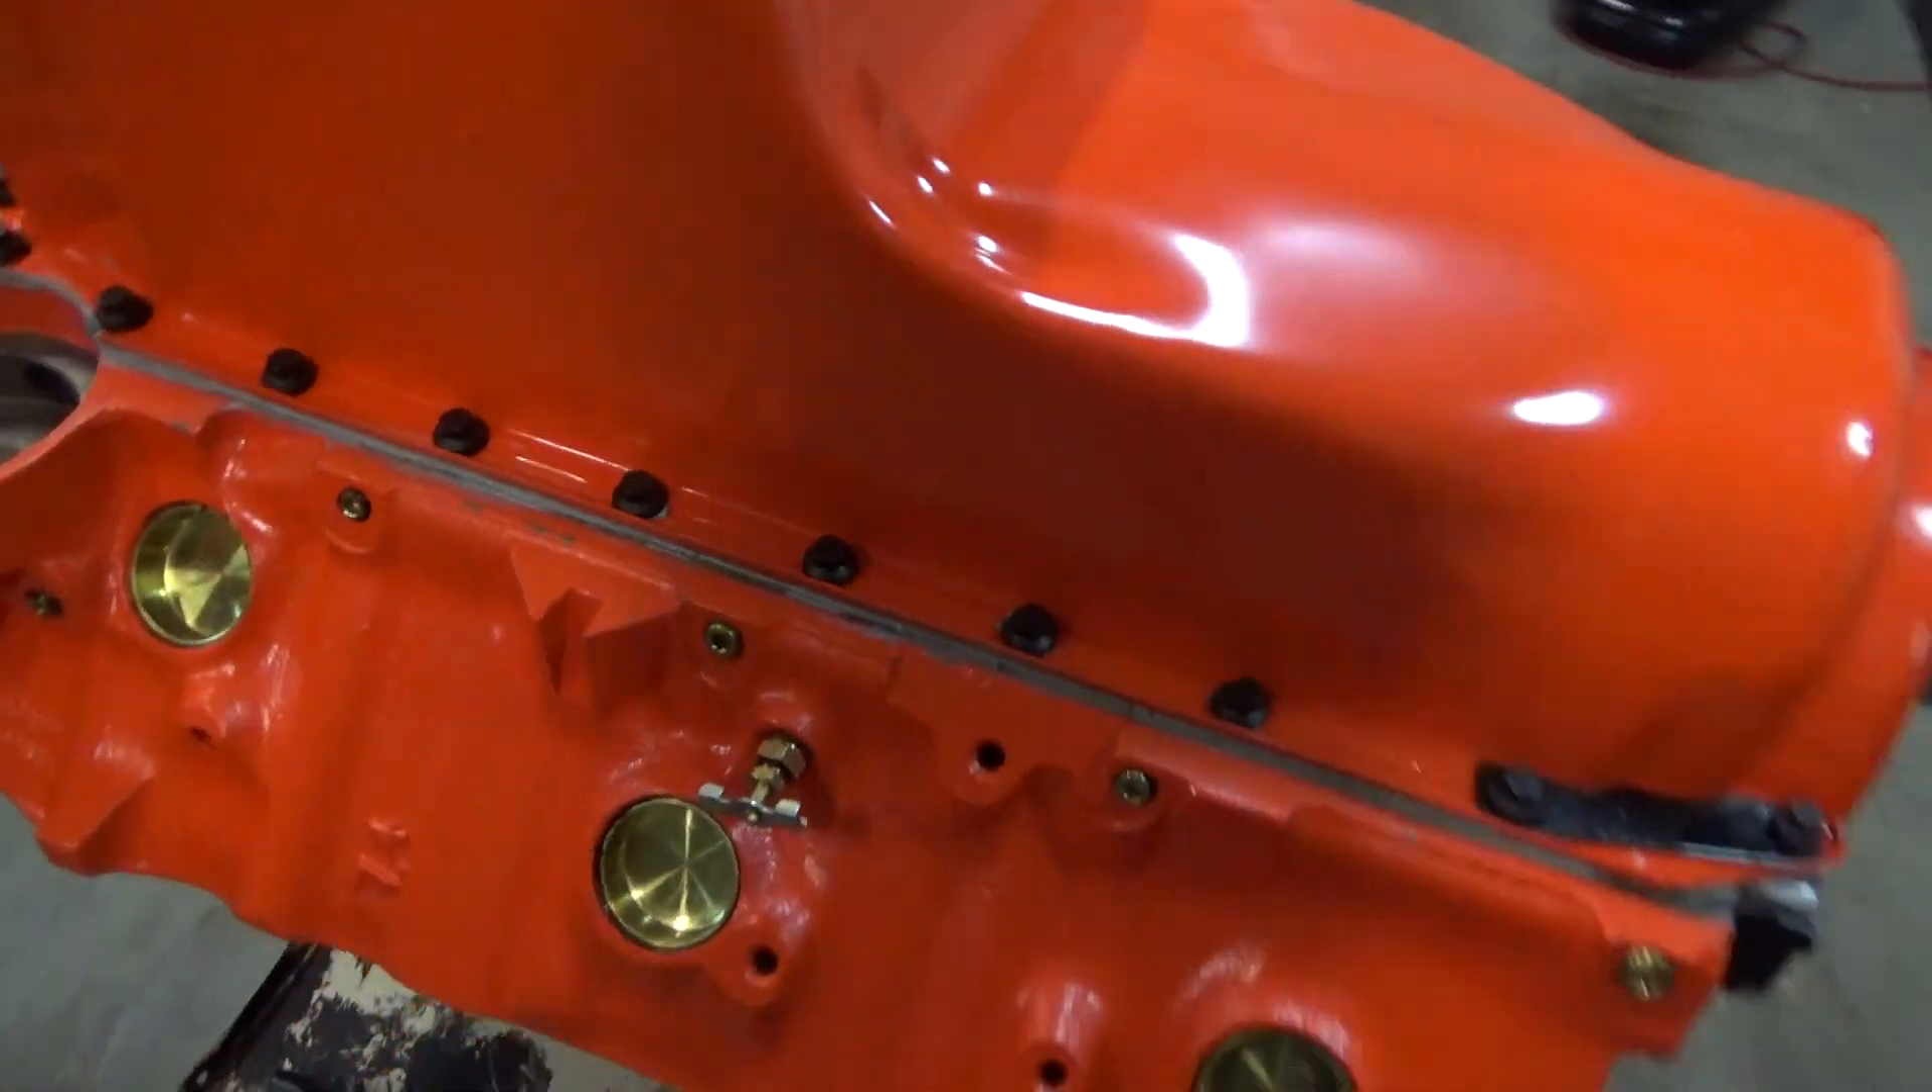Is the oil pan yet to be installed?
No.